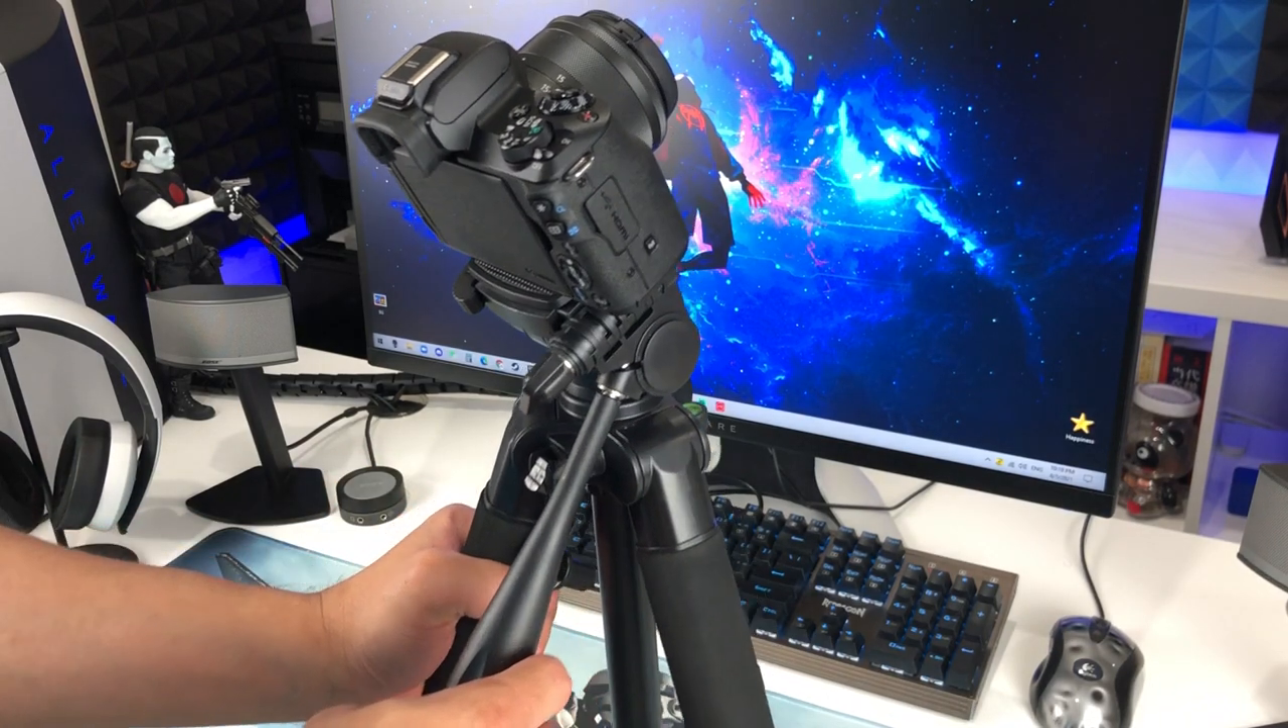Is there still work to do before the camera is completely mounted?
No.